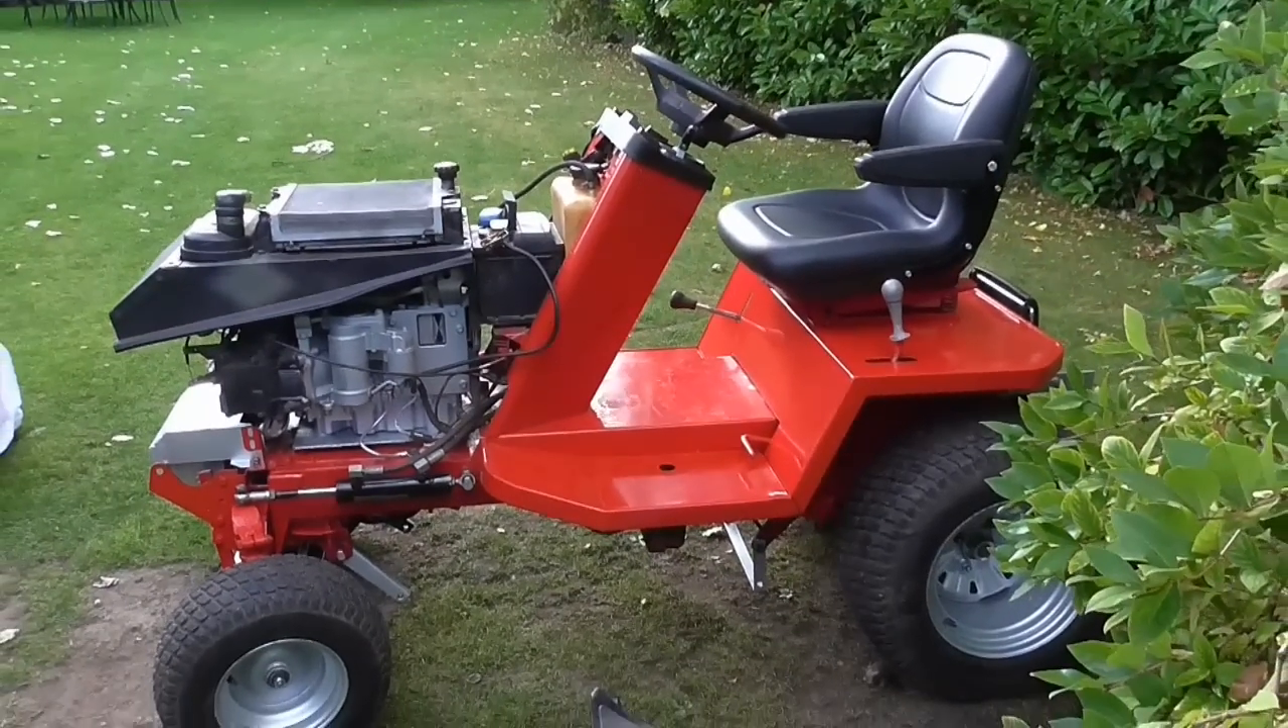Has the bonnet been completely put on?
No.